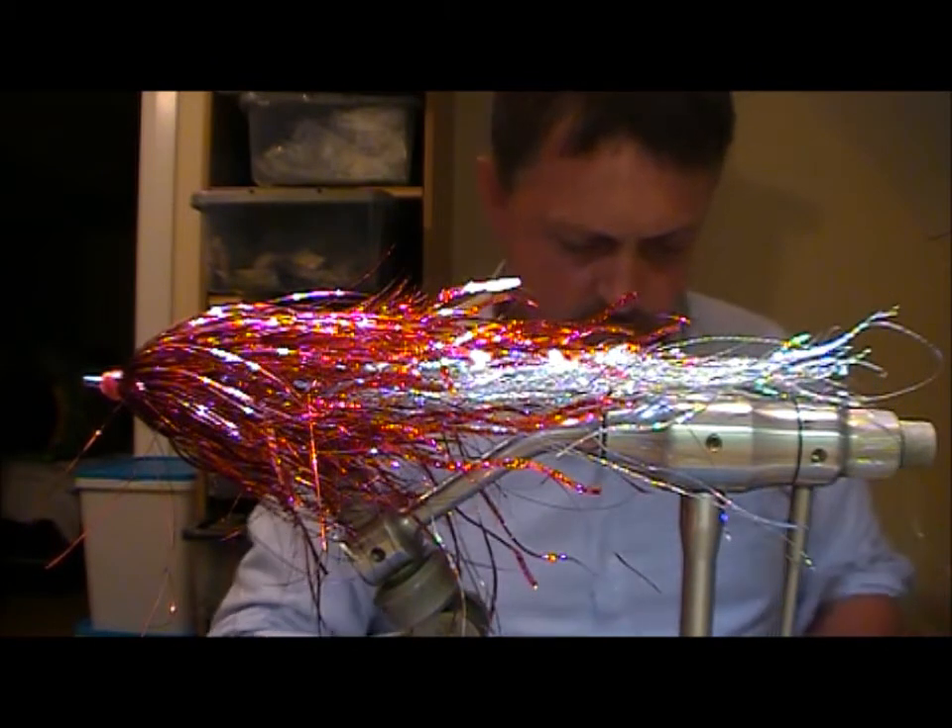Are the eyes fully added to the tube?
No.